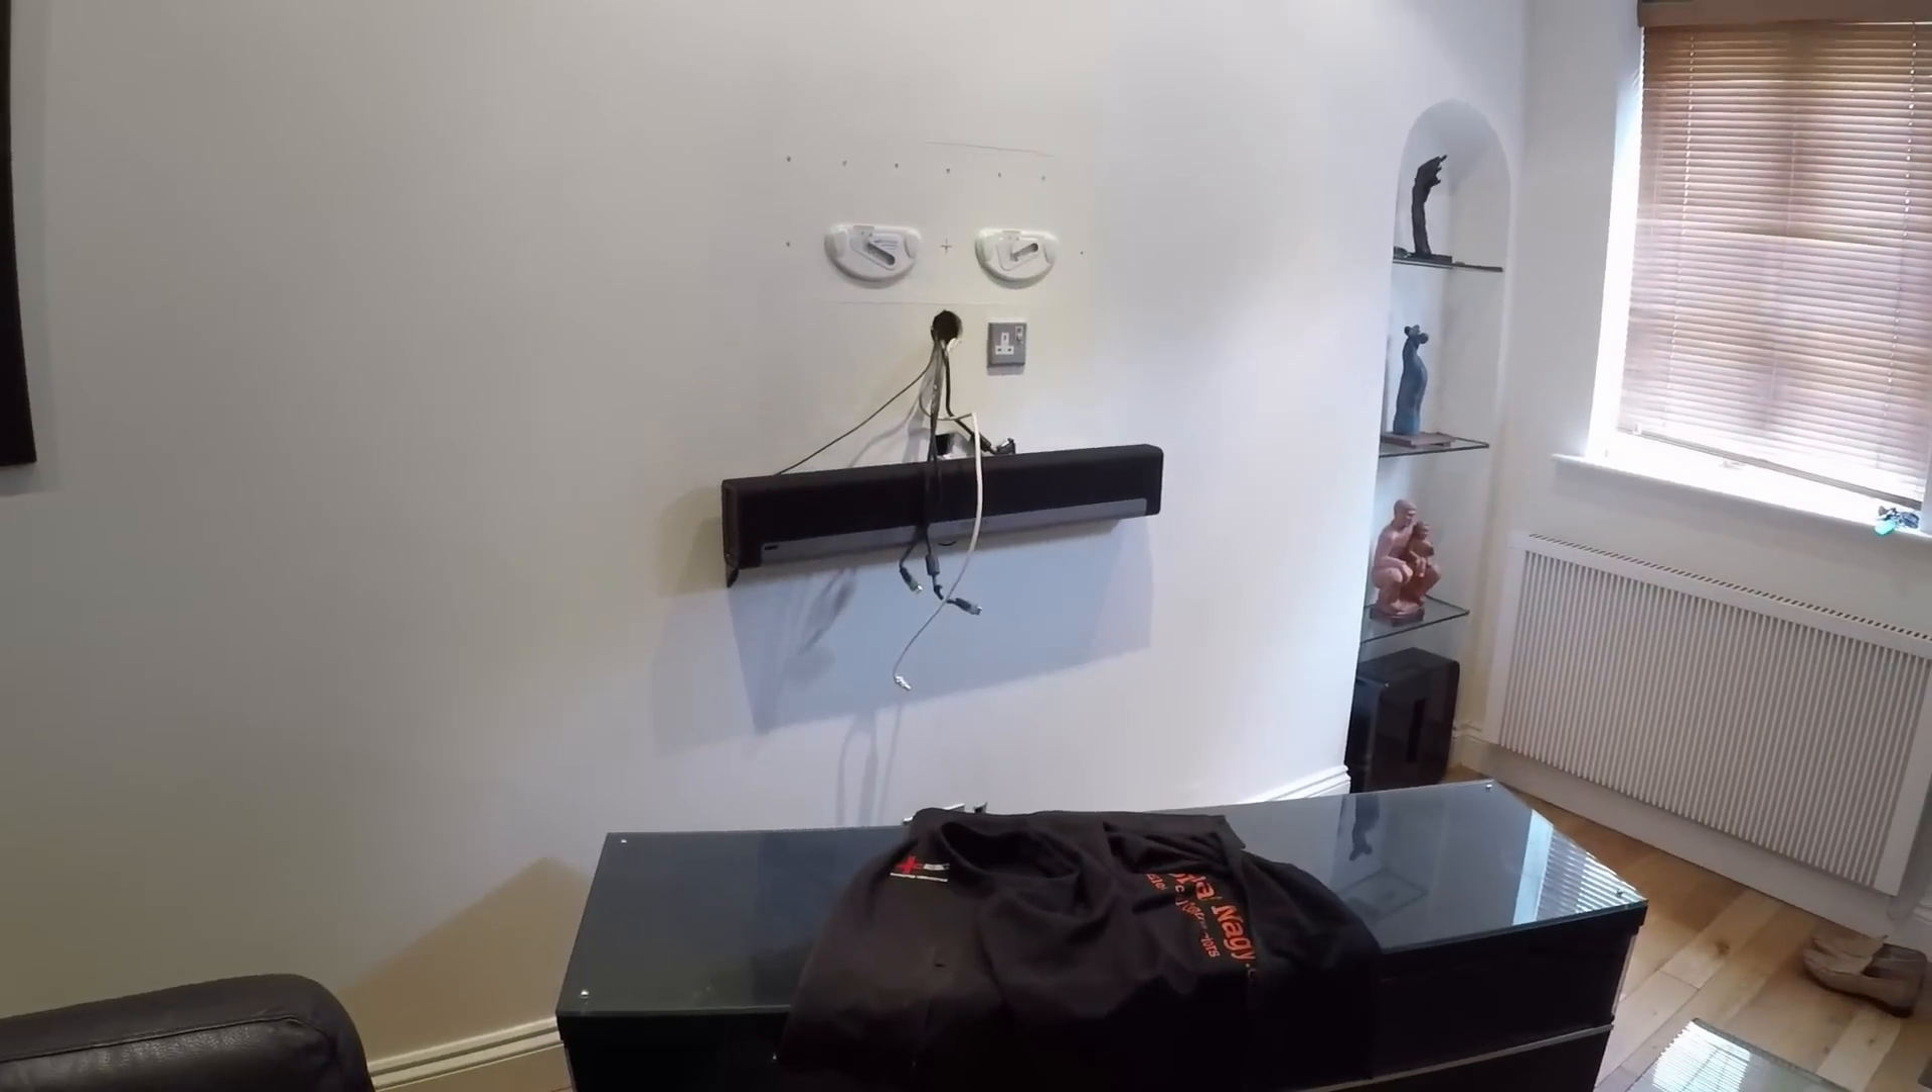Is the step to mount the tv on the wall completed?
No.